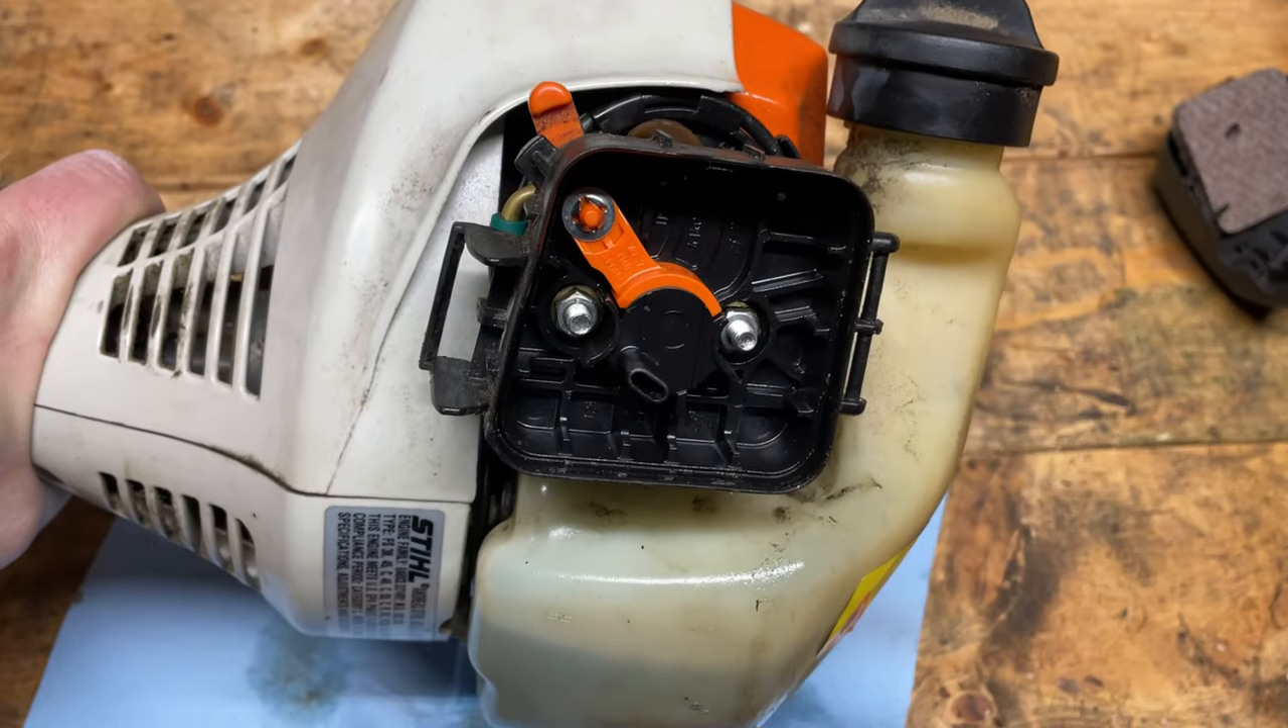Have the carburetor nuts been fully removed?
No.